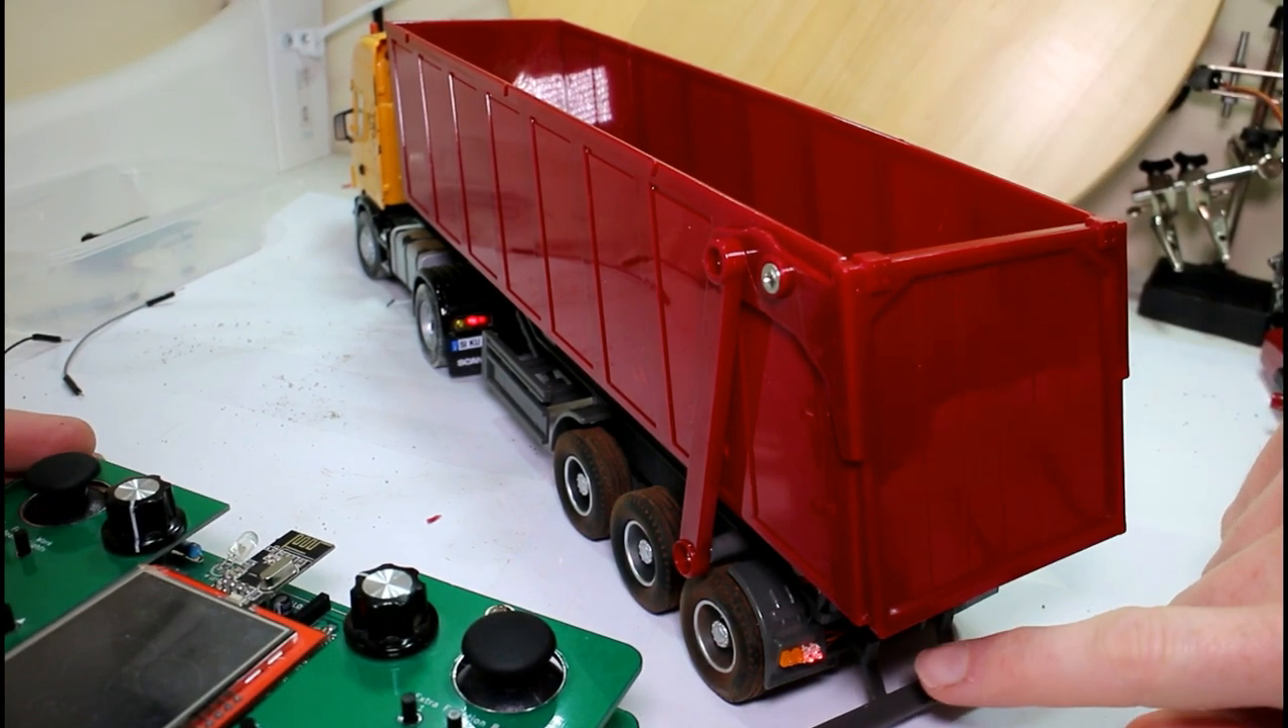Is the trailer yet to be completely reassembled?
No.